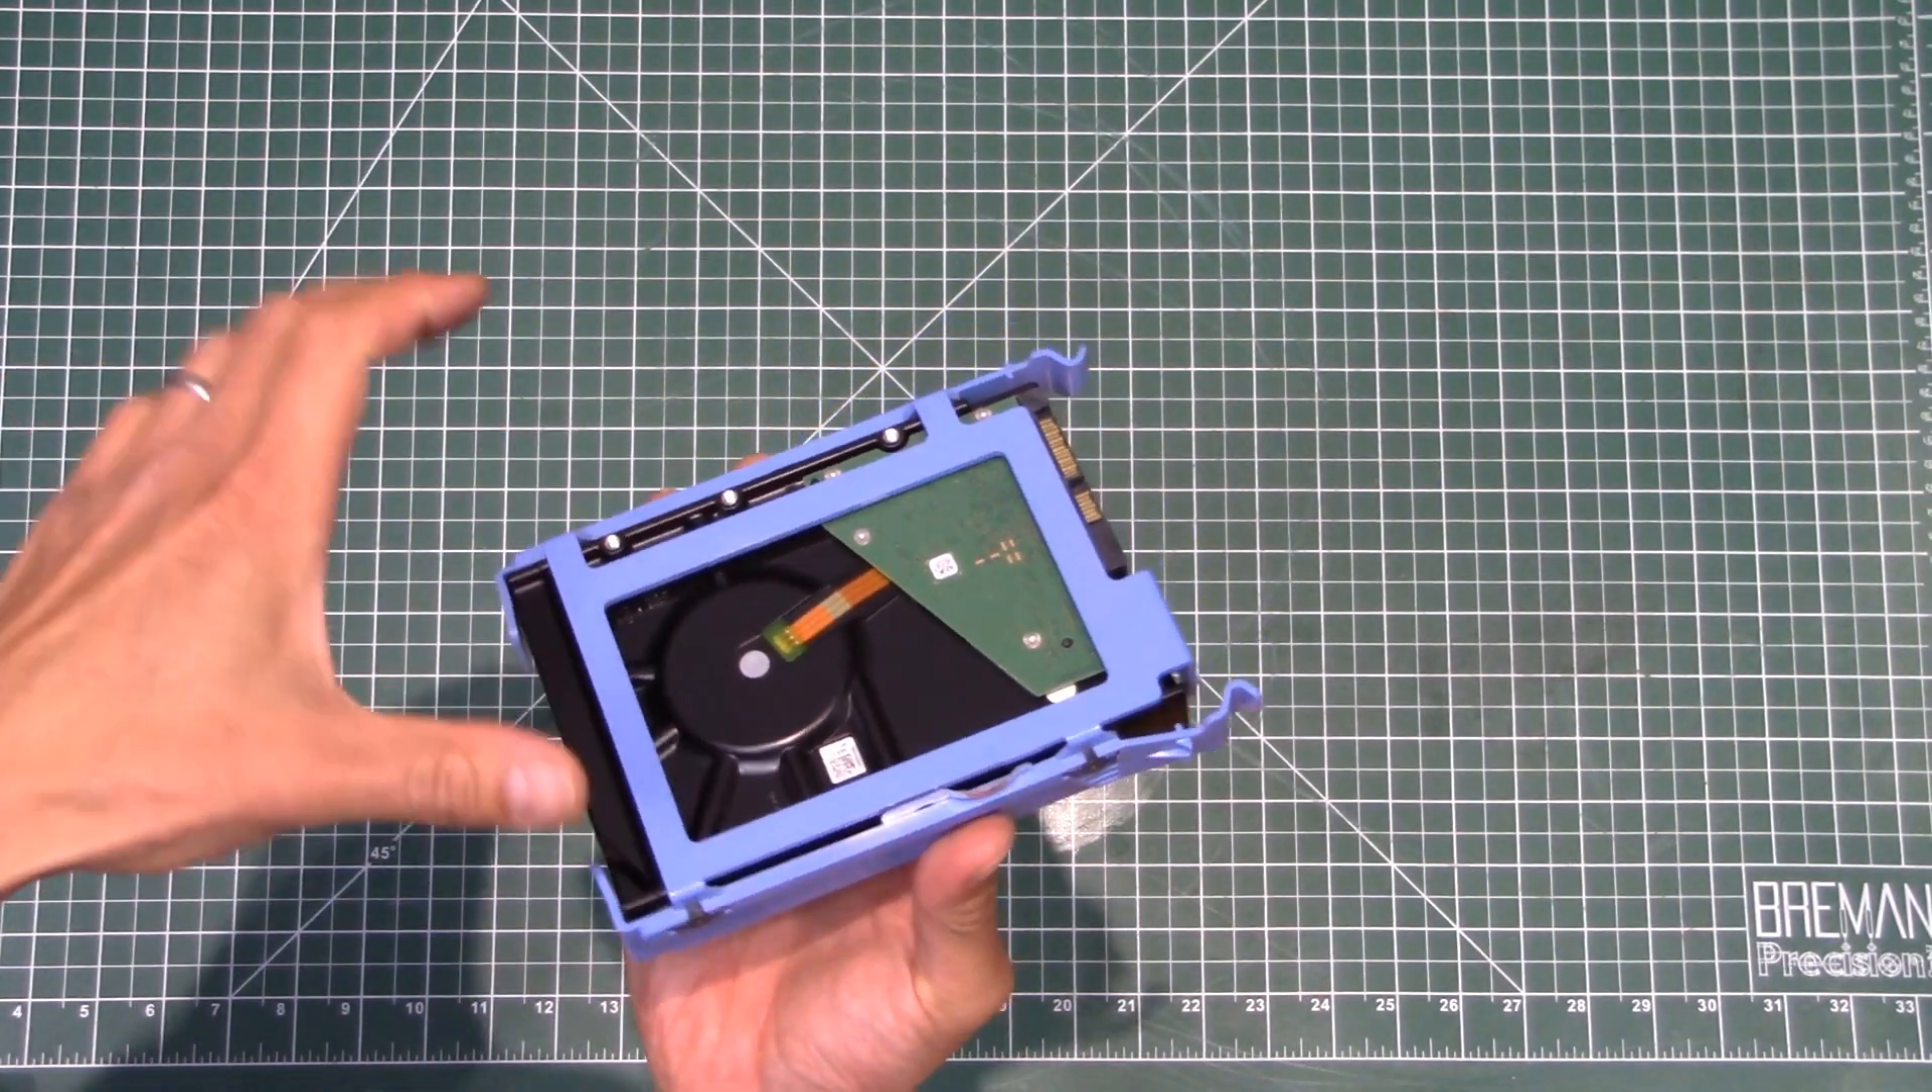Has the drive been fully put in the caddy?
Yes.